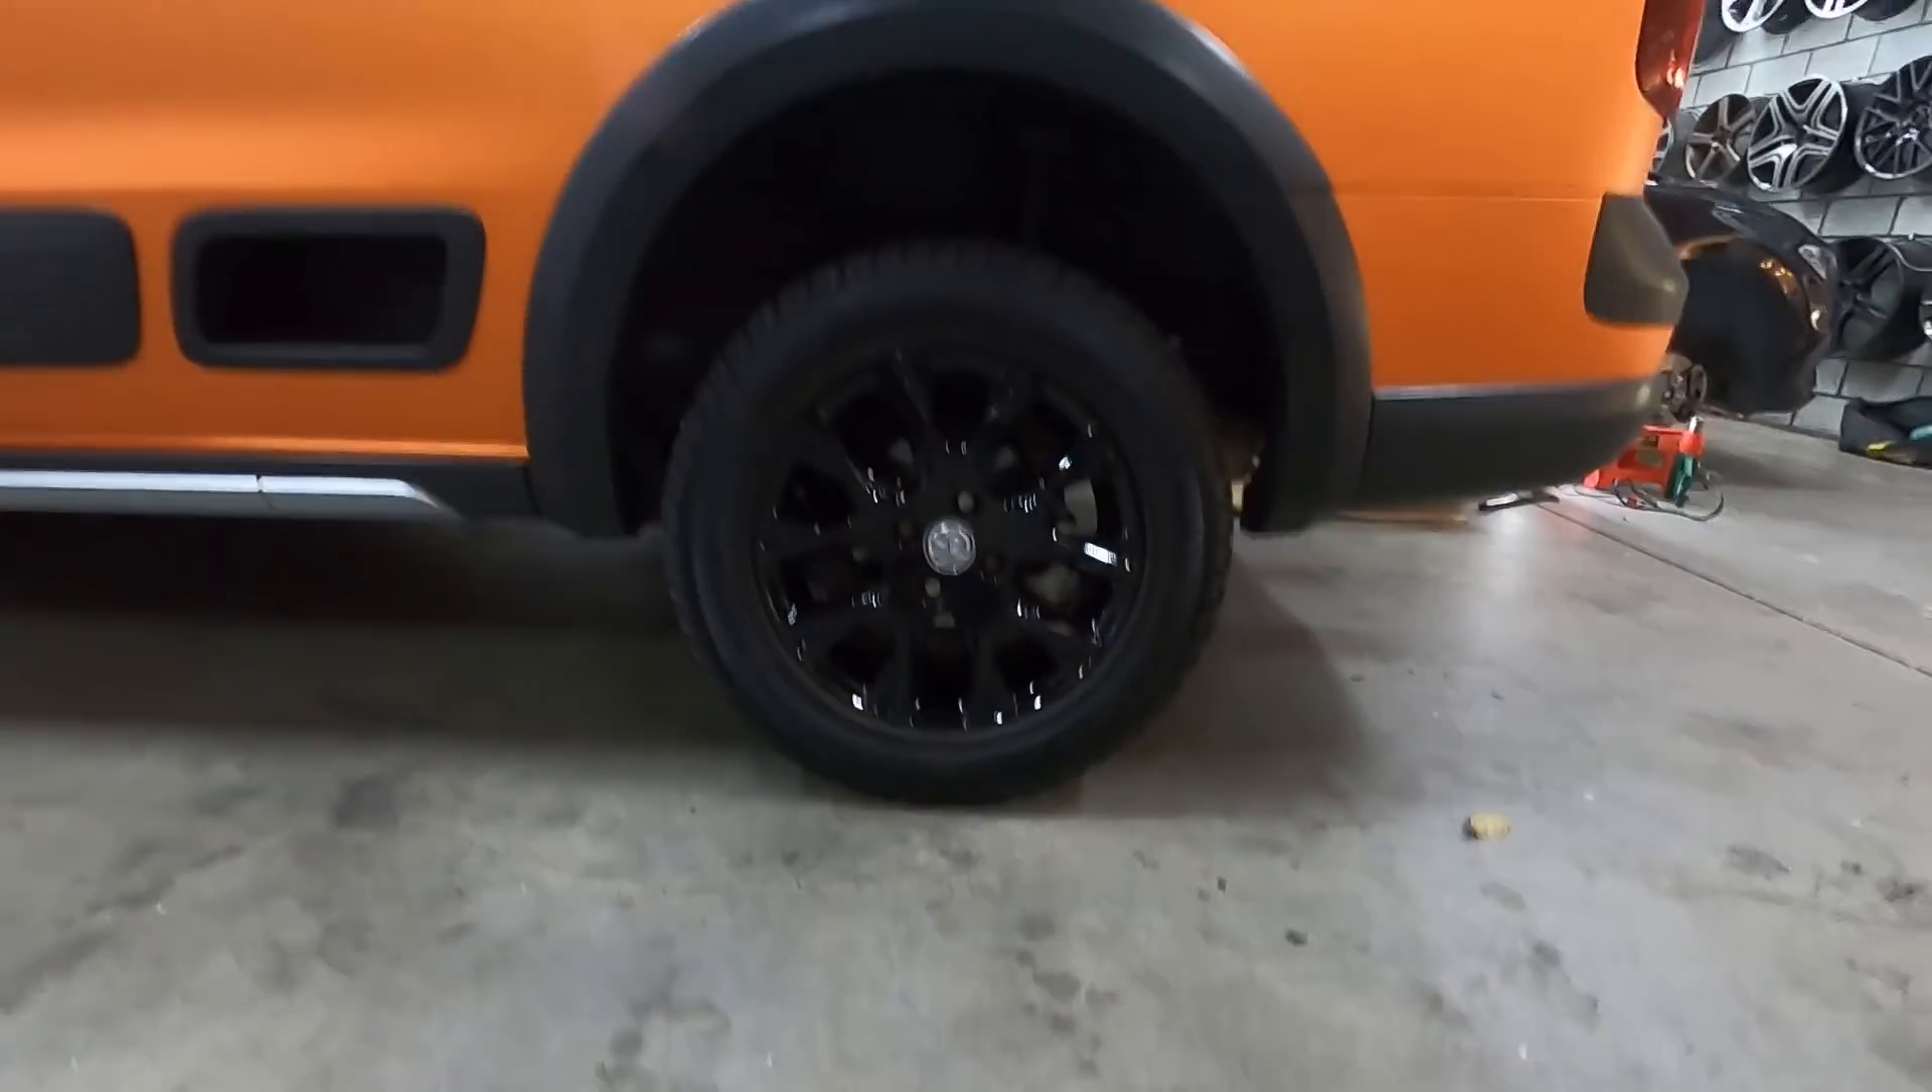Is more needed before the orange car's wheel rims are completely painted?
No.